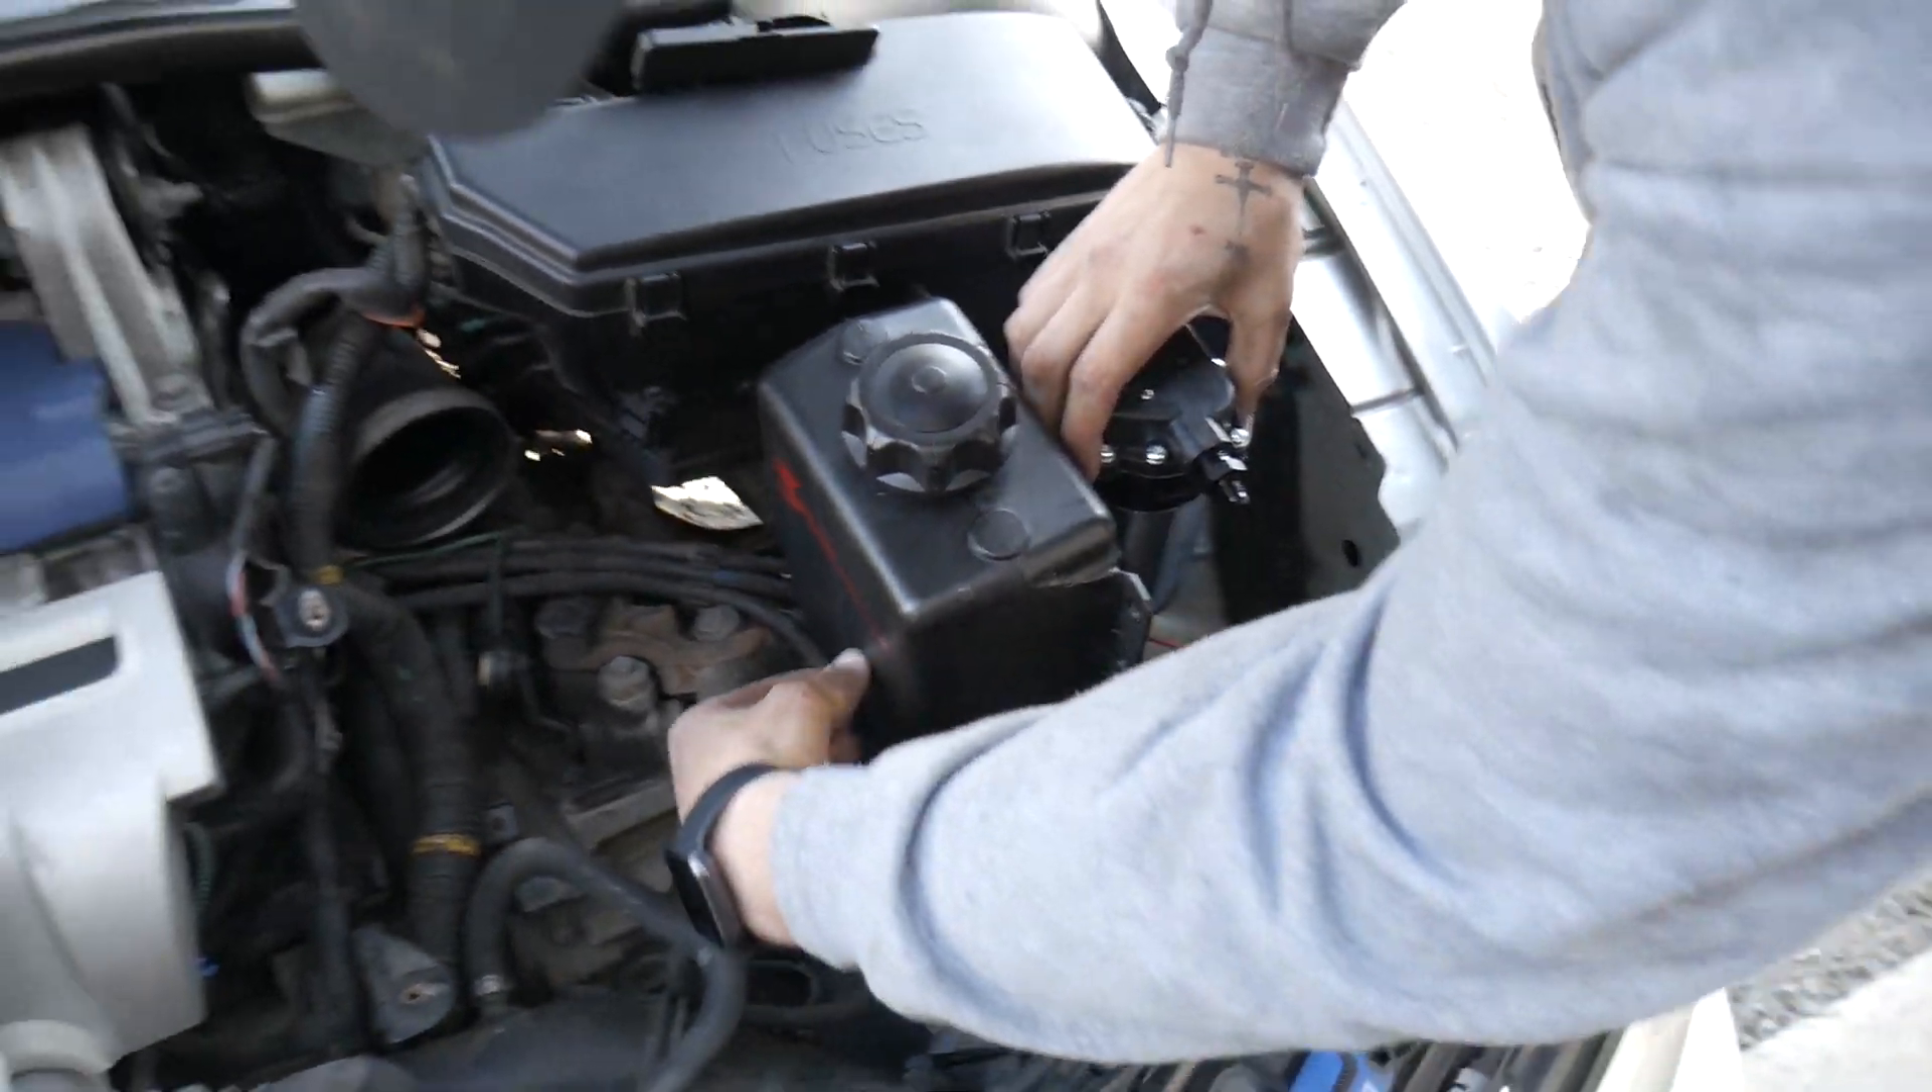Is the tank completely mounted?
No.